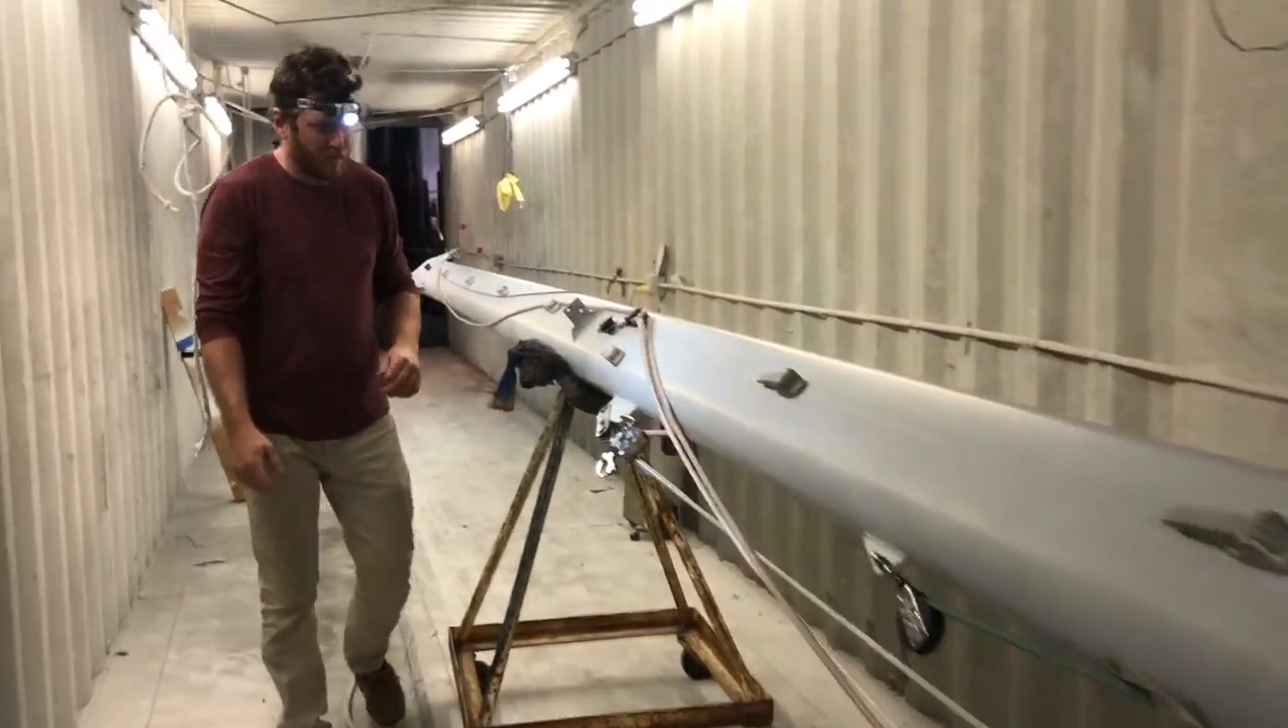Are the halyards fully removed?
No.